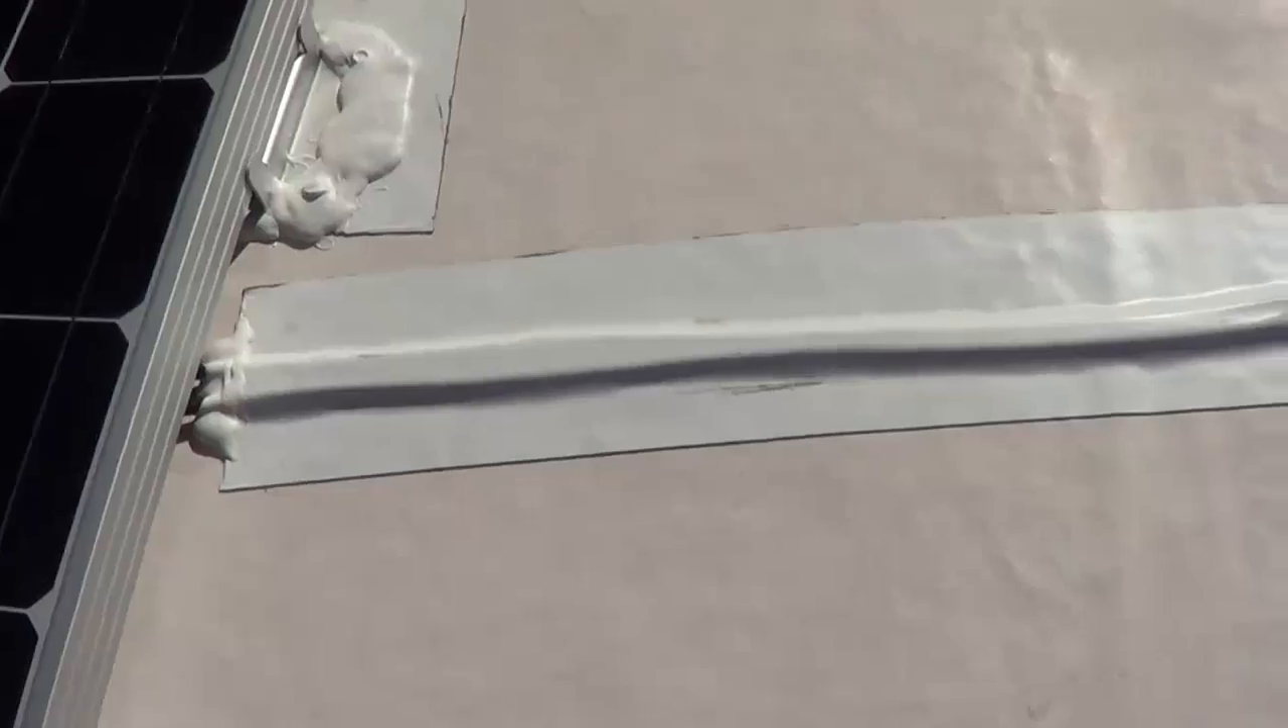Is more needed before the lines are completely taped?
No.